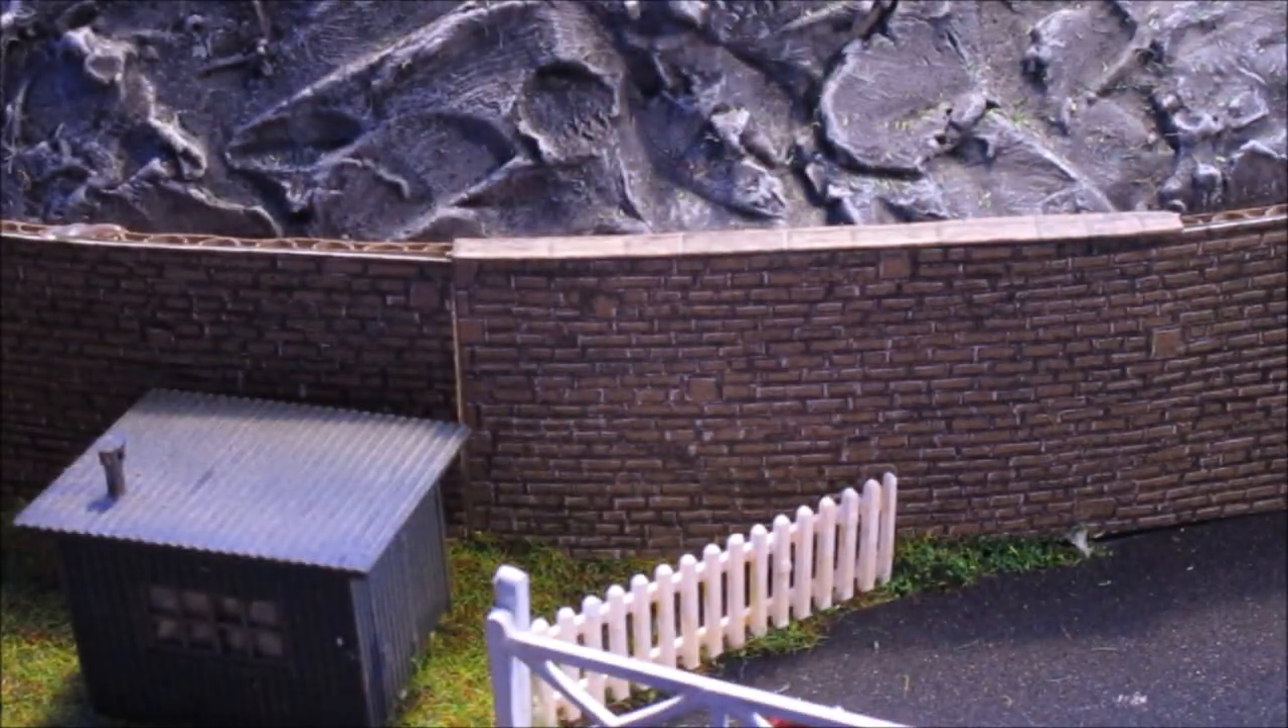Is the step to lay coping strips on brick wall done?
No.